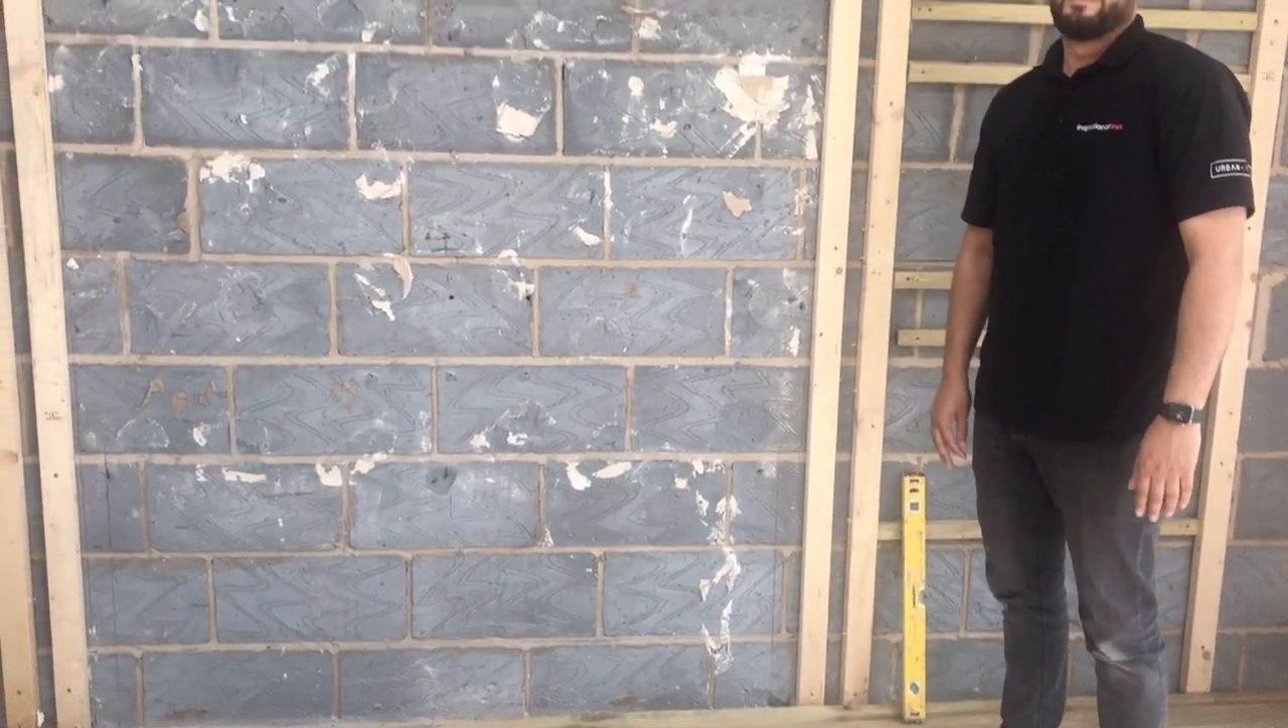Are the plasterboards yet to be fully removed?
No.